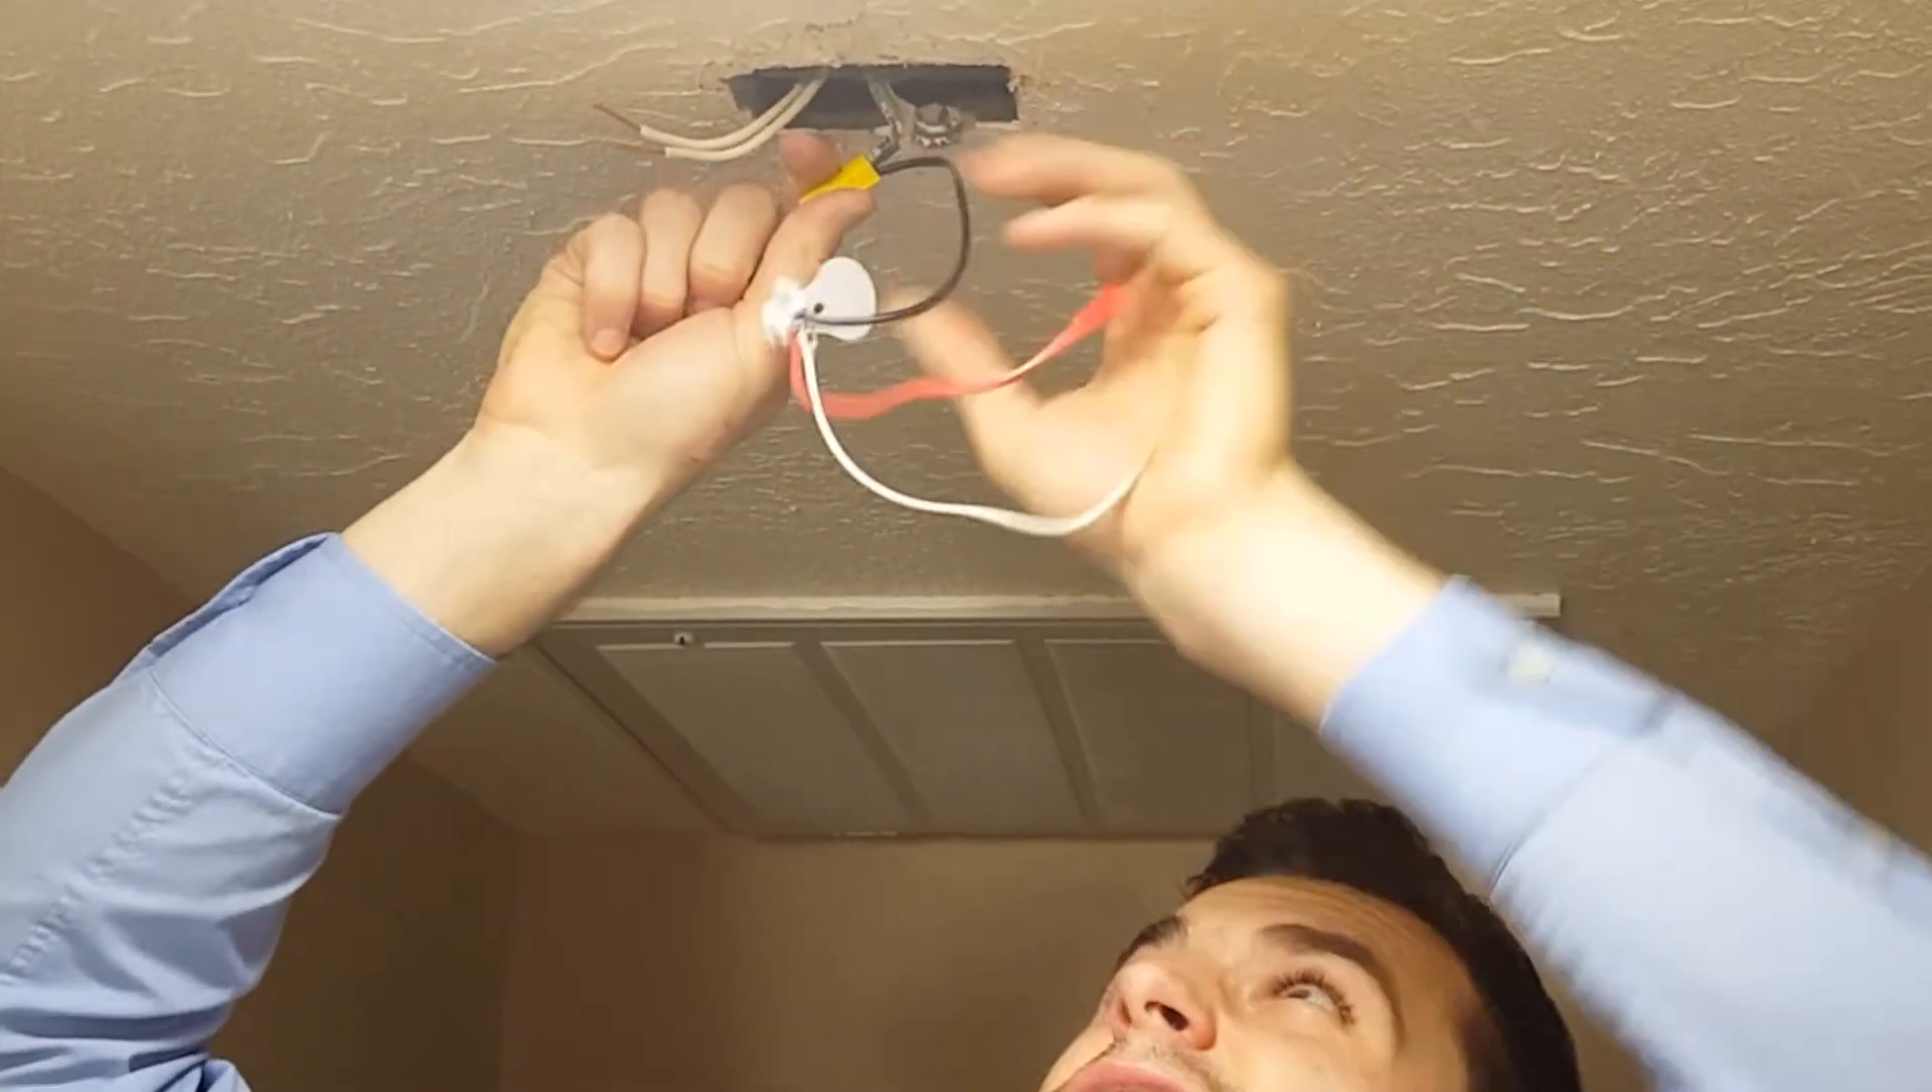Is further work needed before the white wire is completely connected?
Yes.